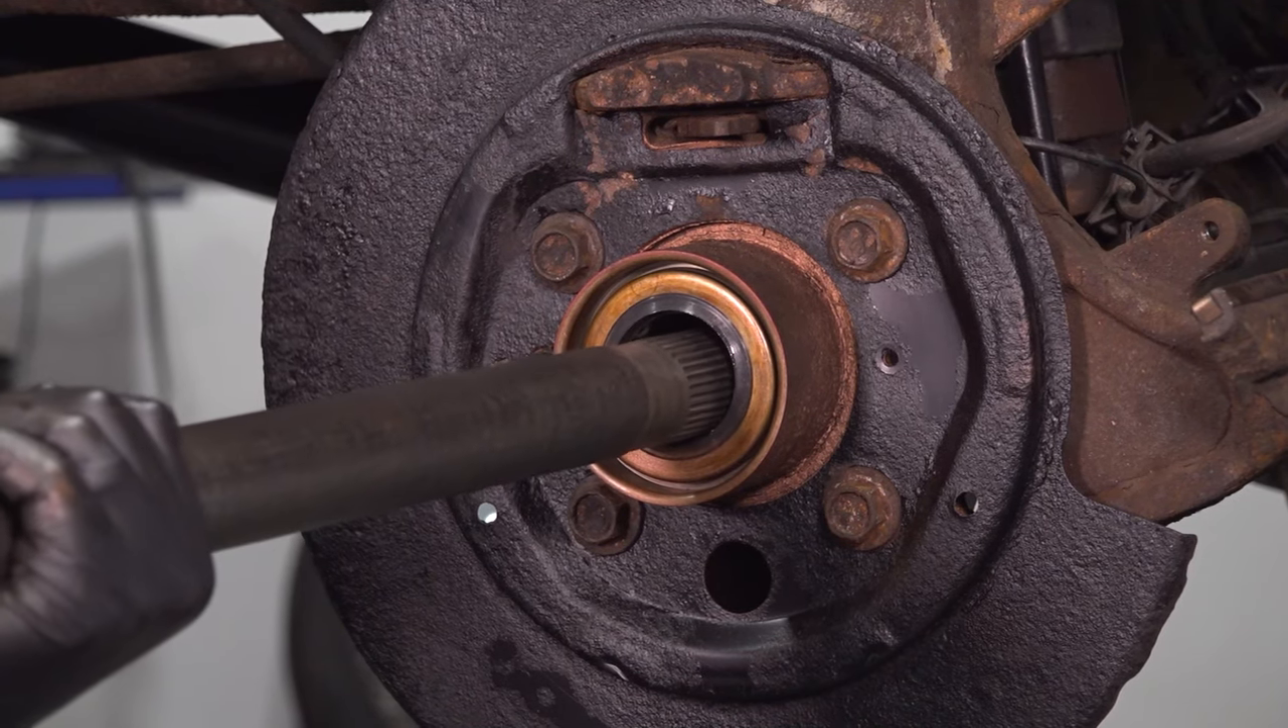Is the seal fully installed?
Yes.